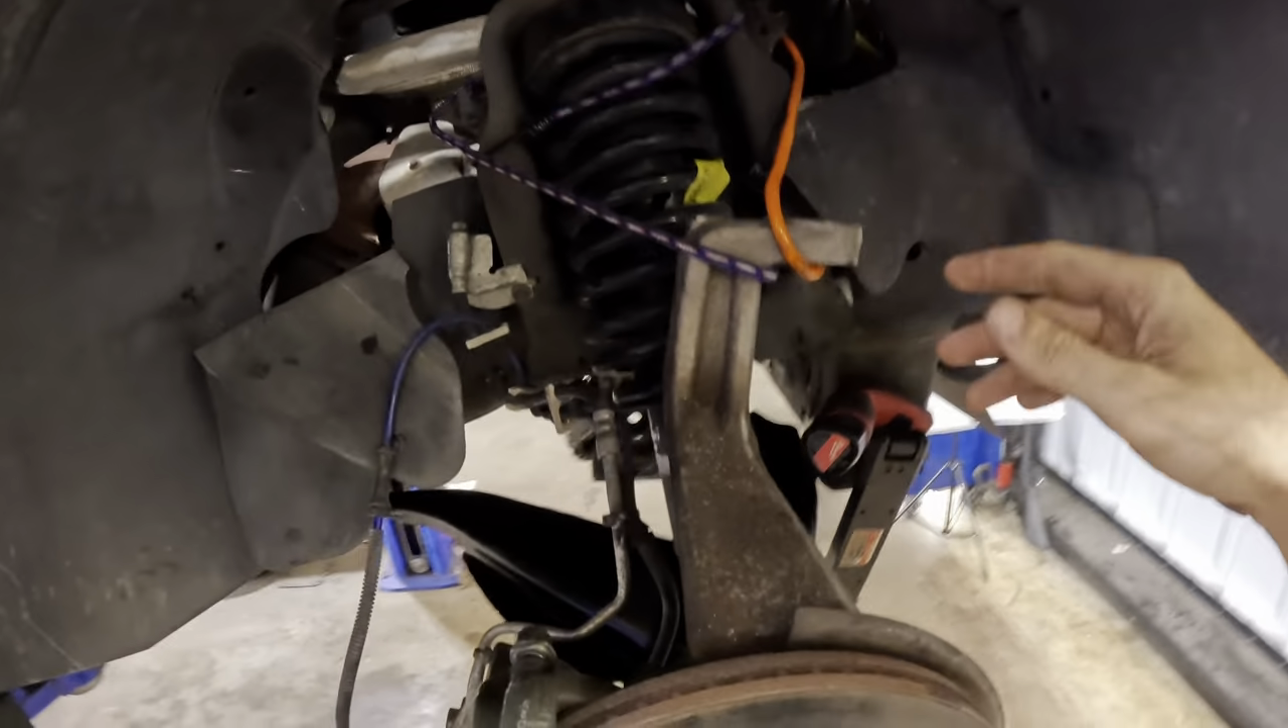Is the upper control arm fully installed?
No.